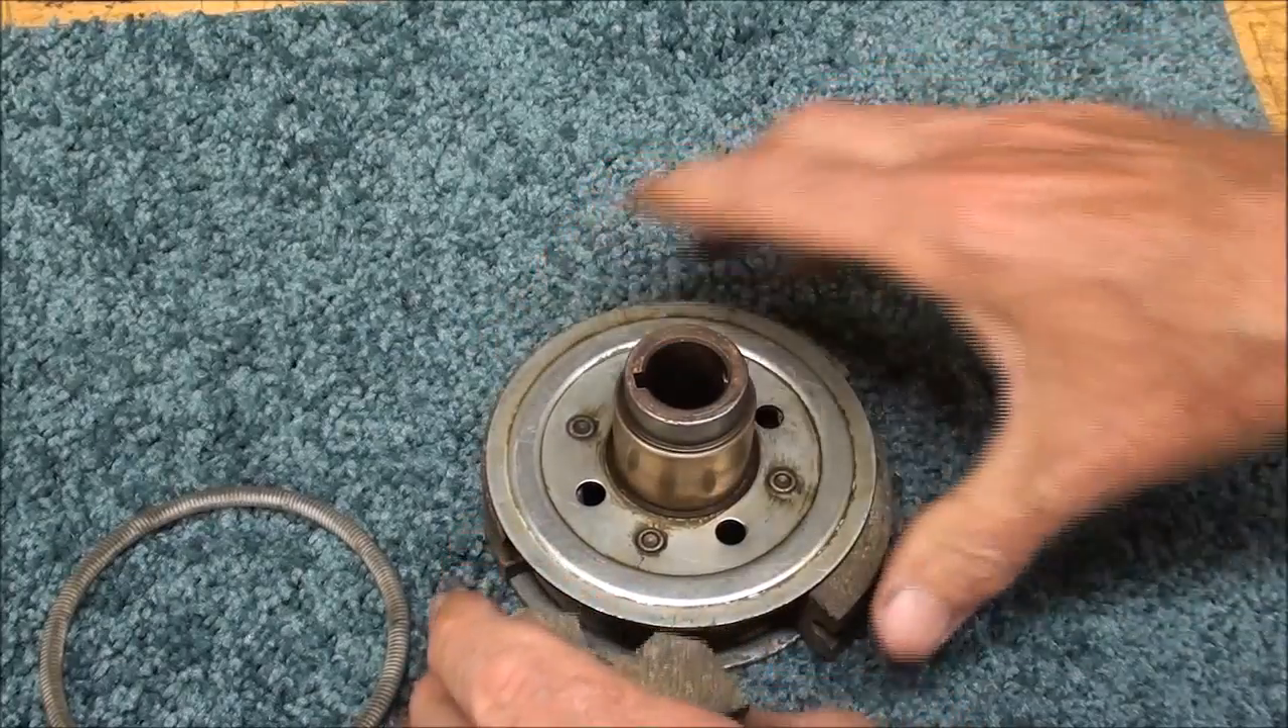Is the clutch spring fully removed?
Yes.